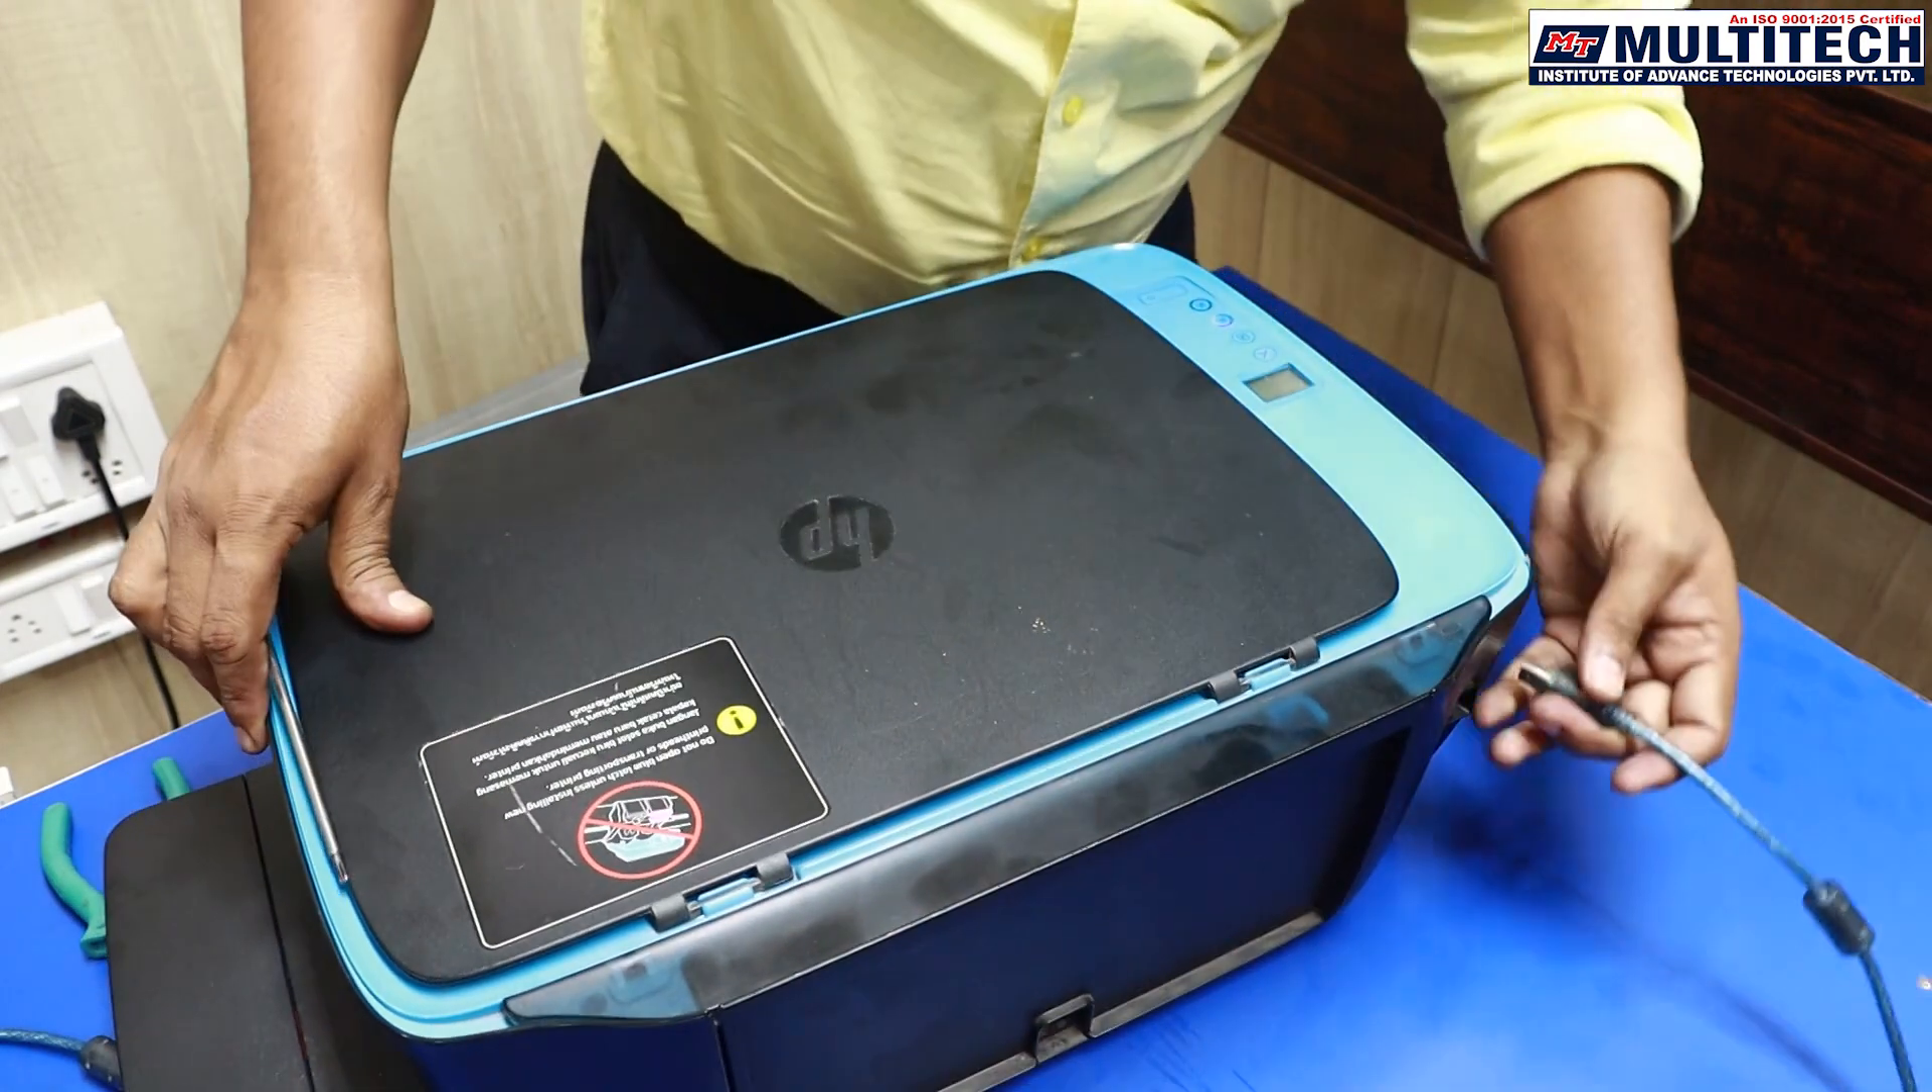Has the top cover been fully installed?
Yes.